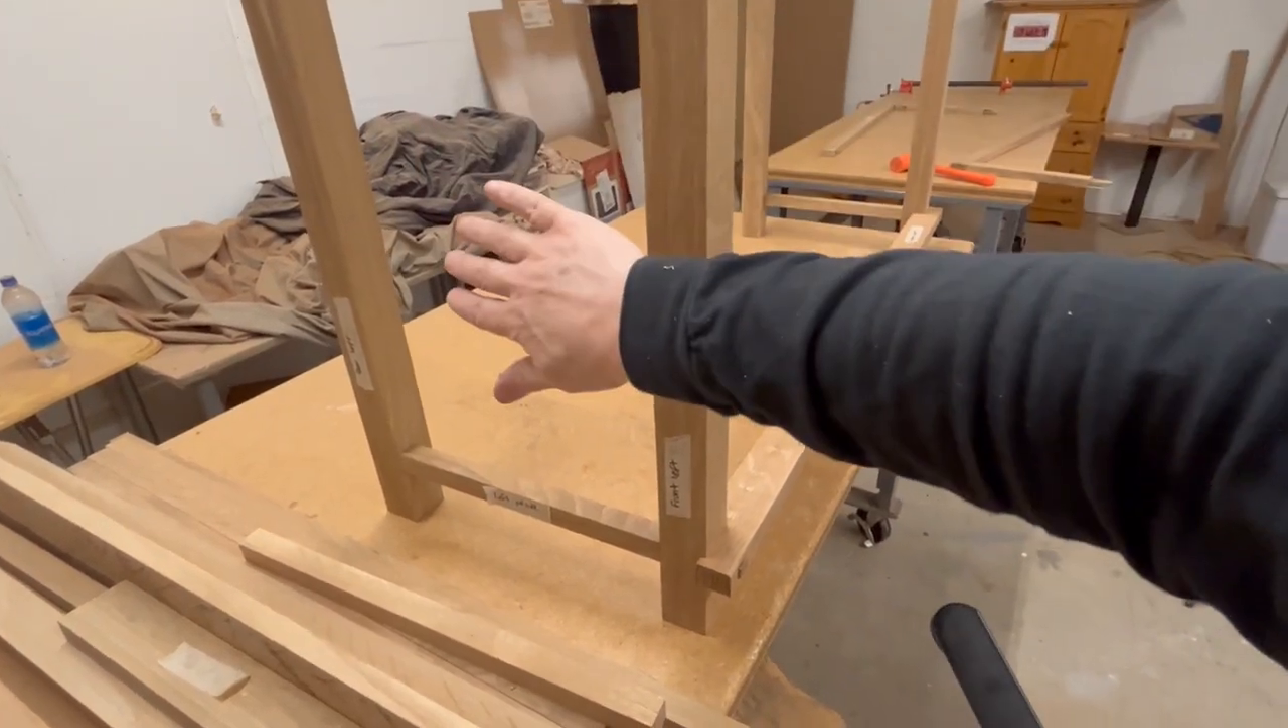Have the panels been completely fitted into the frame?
No.